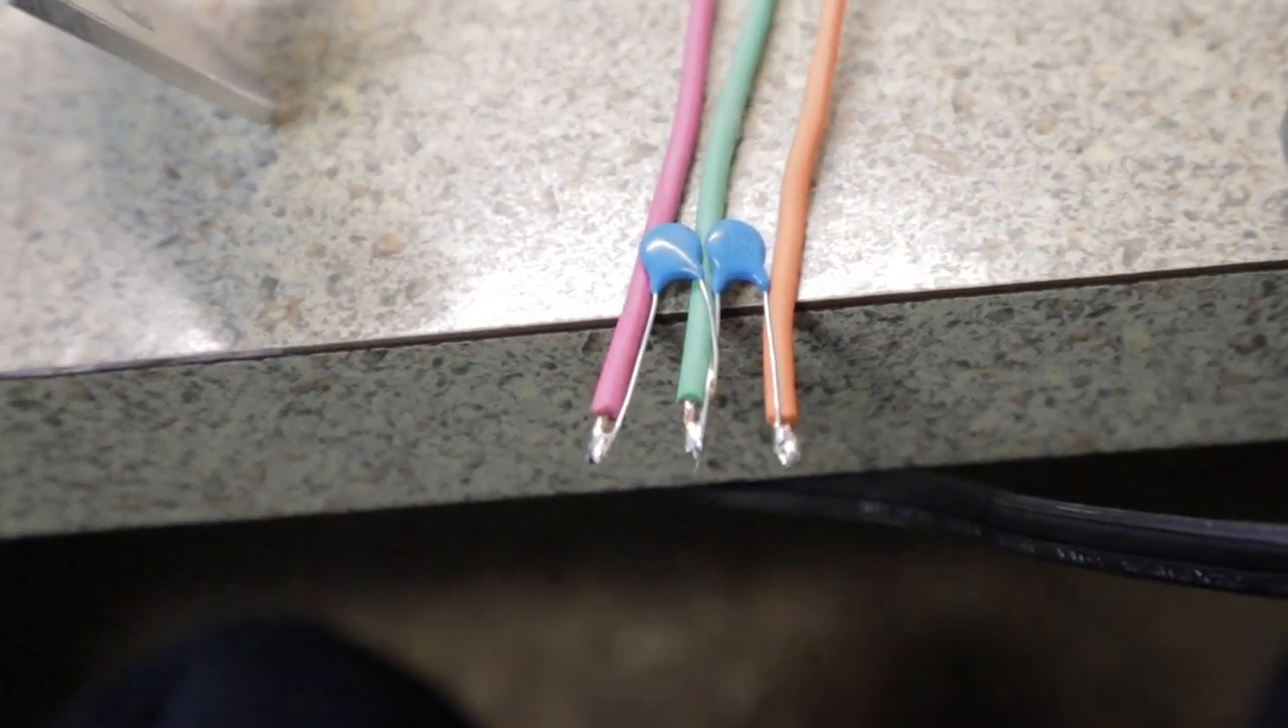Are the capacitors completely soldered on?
Yes.